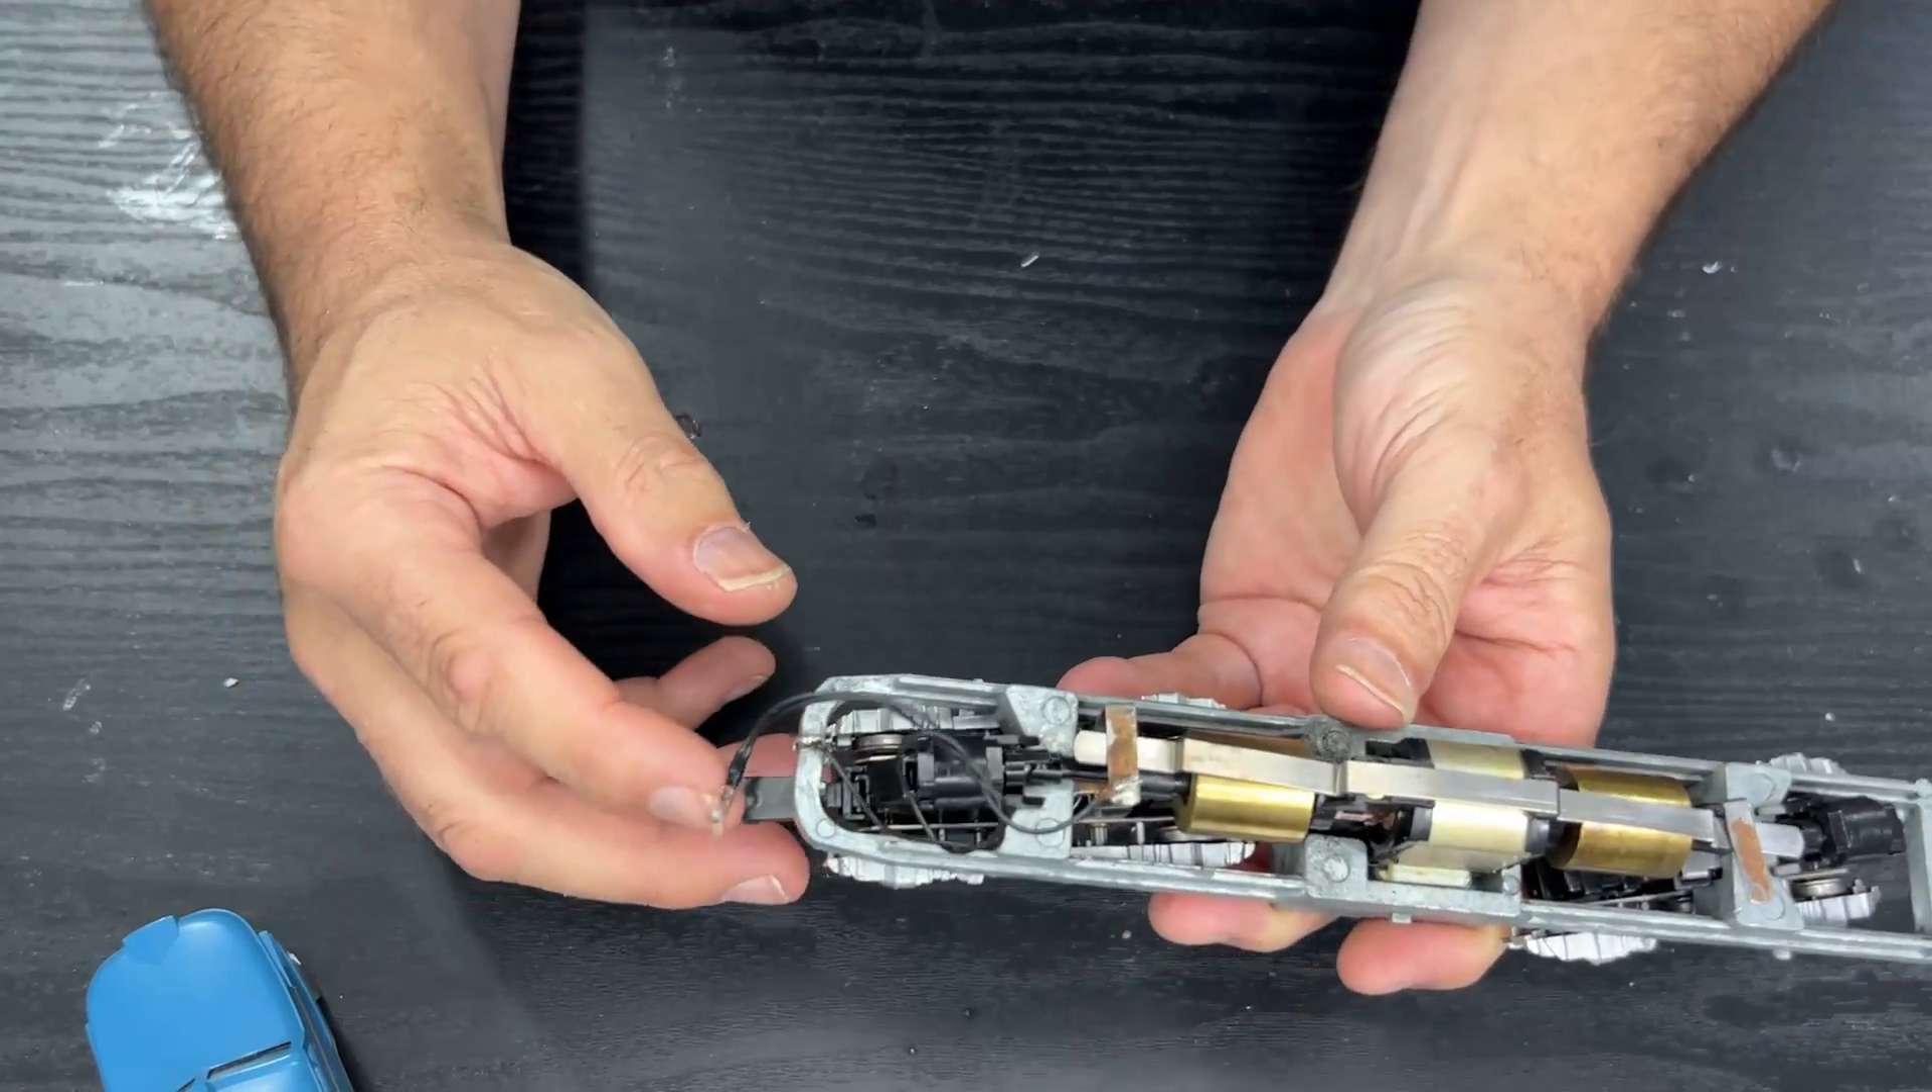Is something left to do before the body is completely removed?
No.